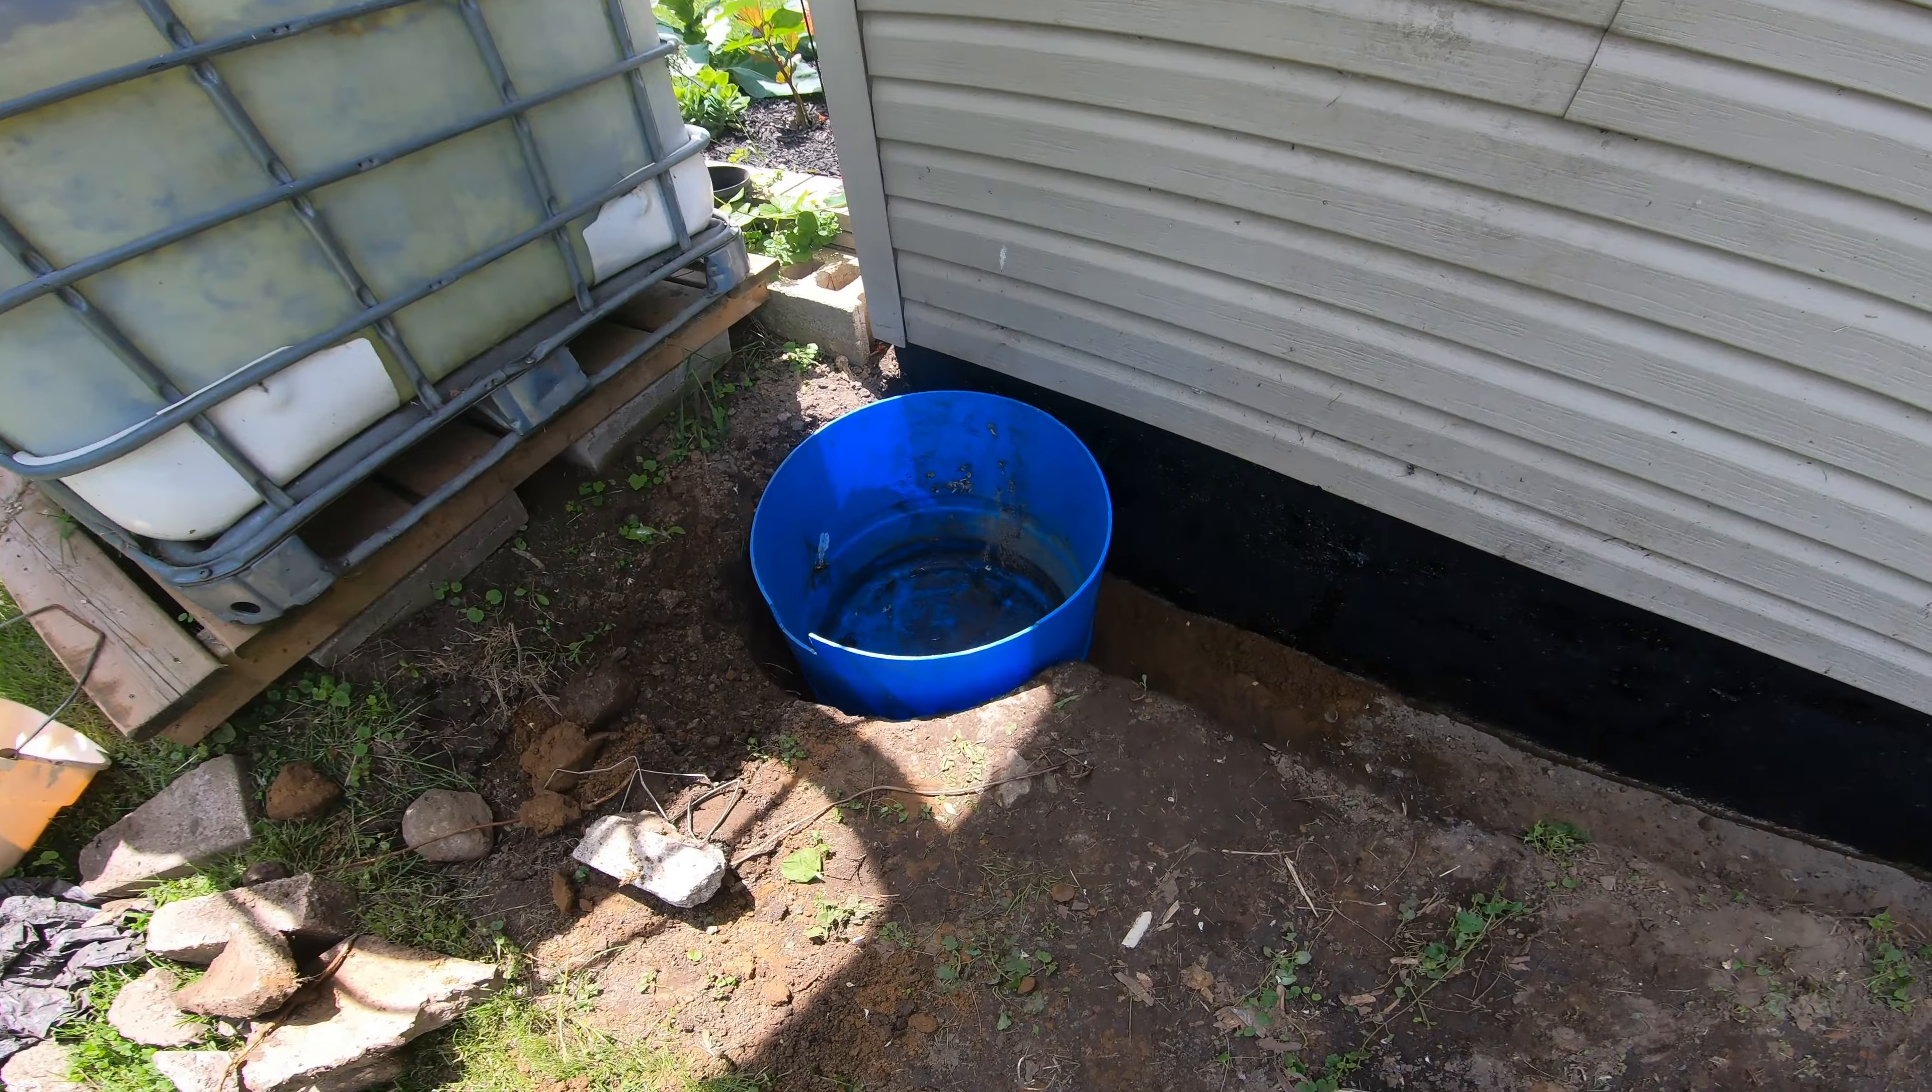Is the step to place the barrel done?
Yes.